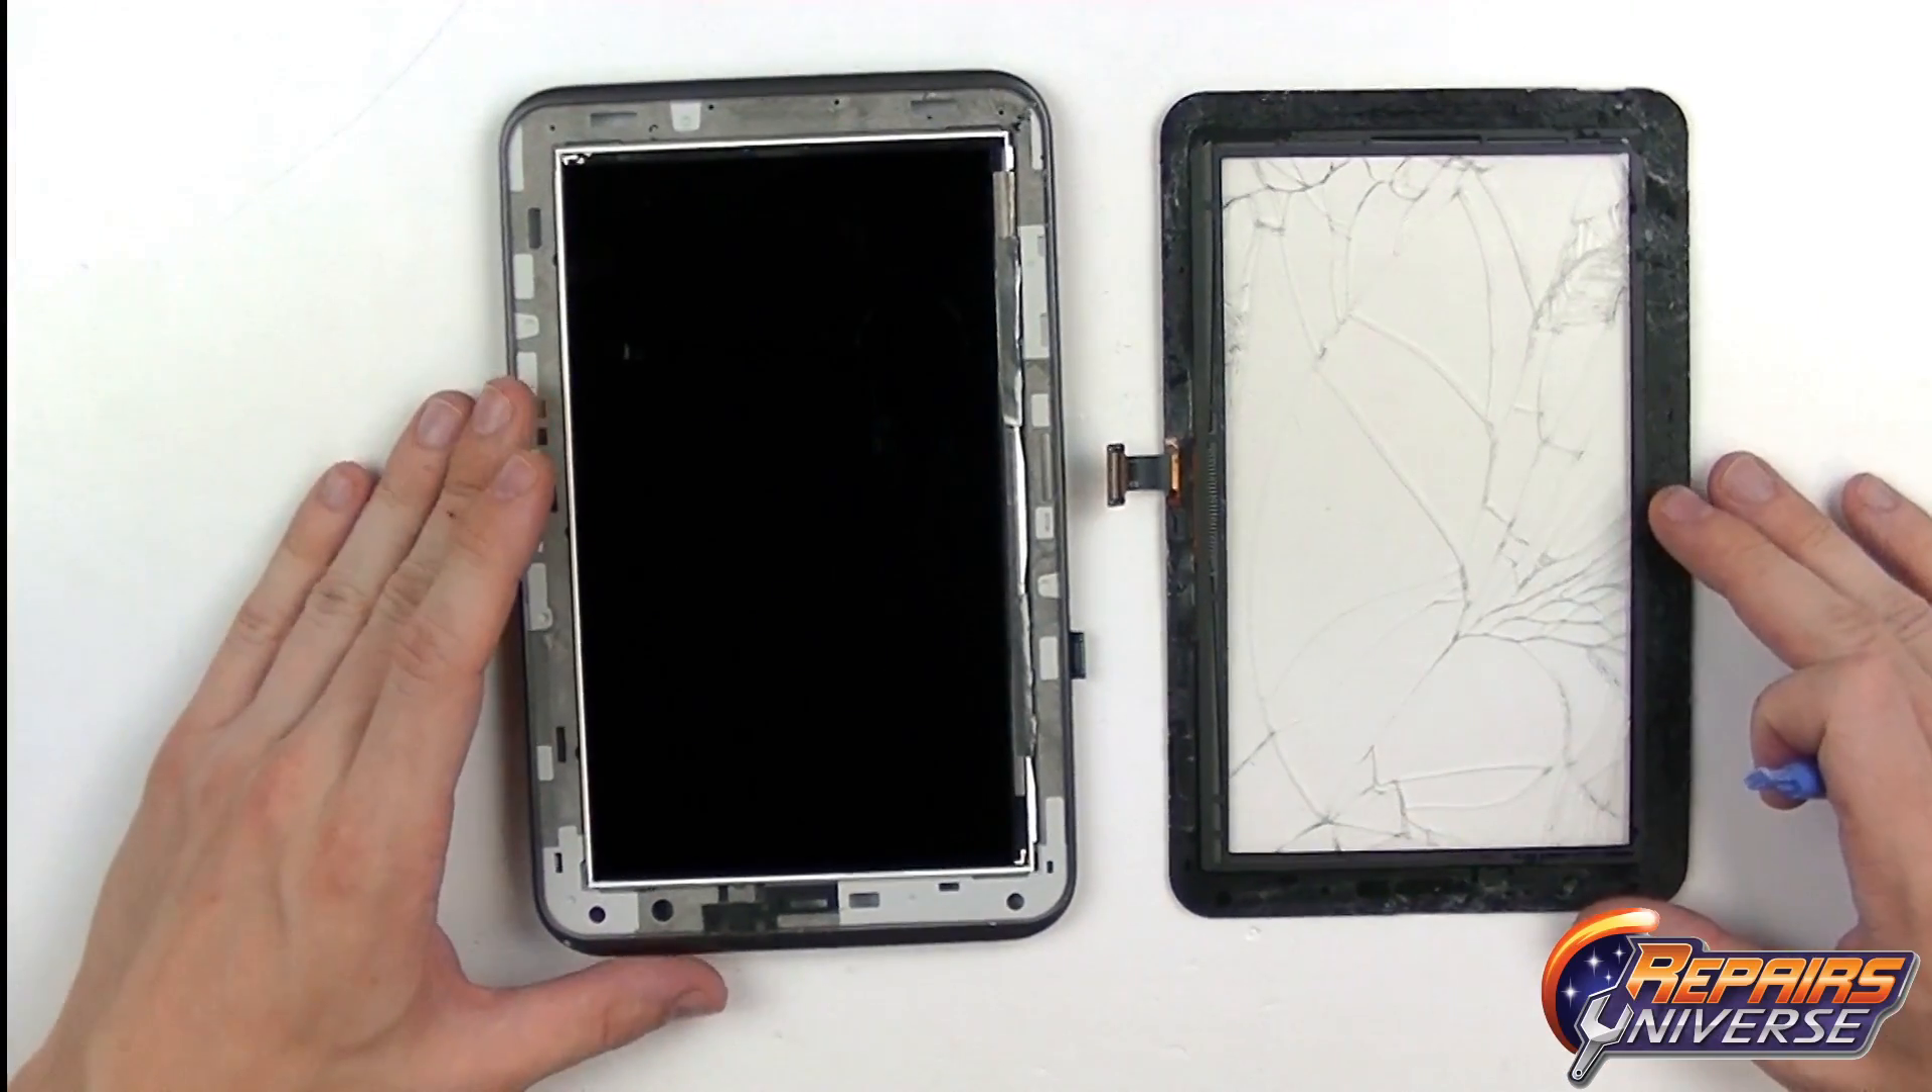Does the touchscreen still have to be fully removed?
No.